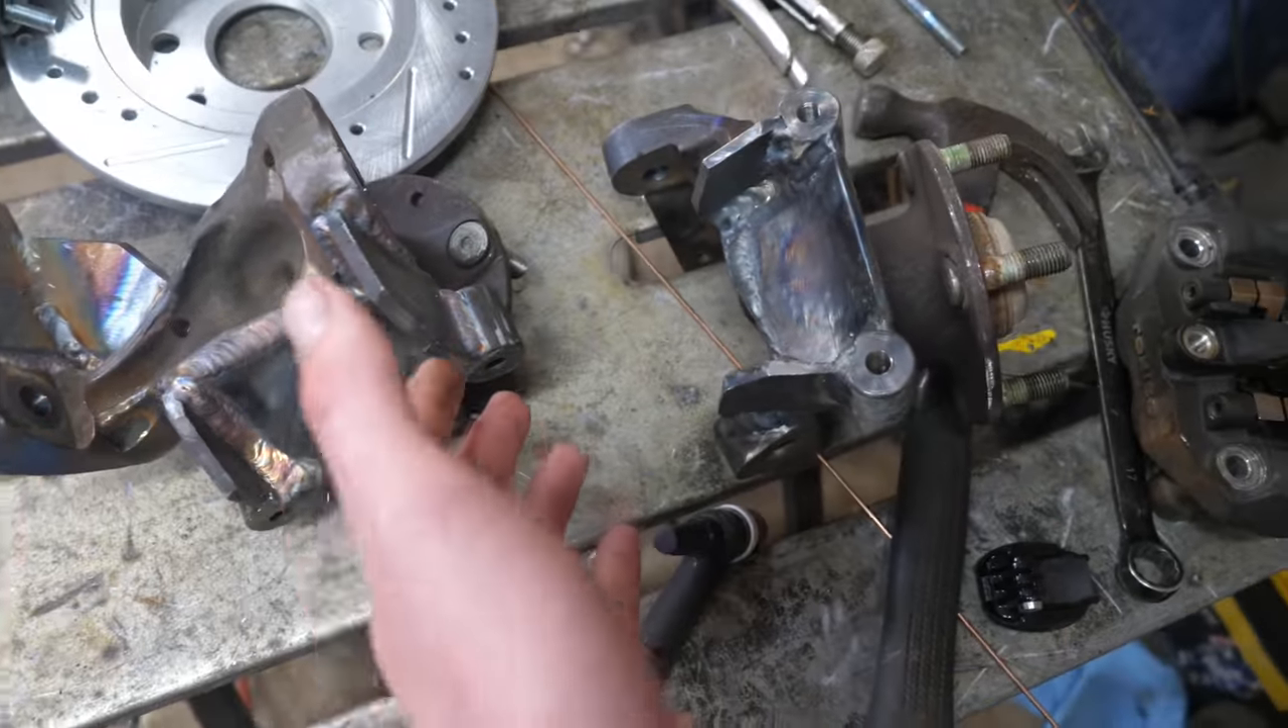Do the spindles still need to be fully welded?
No.